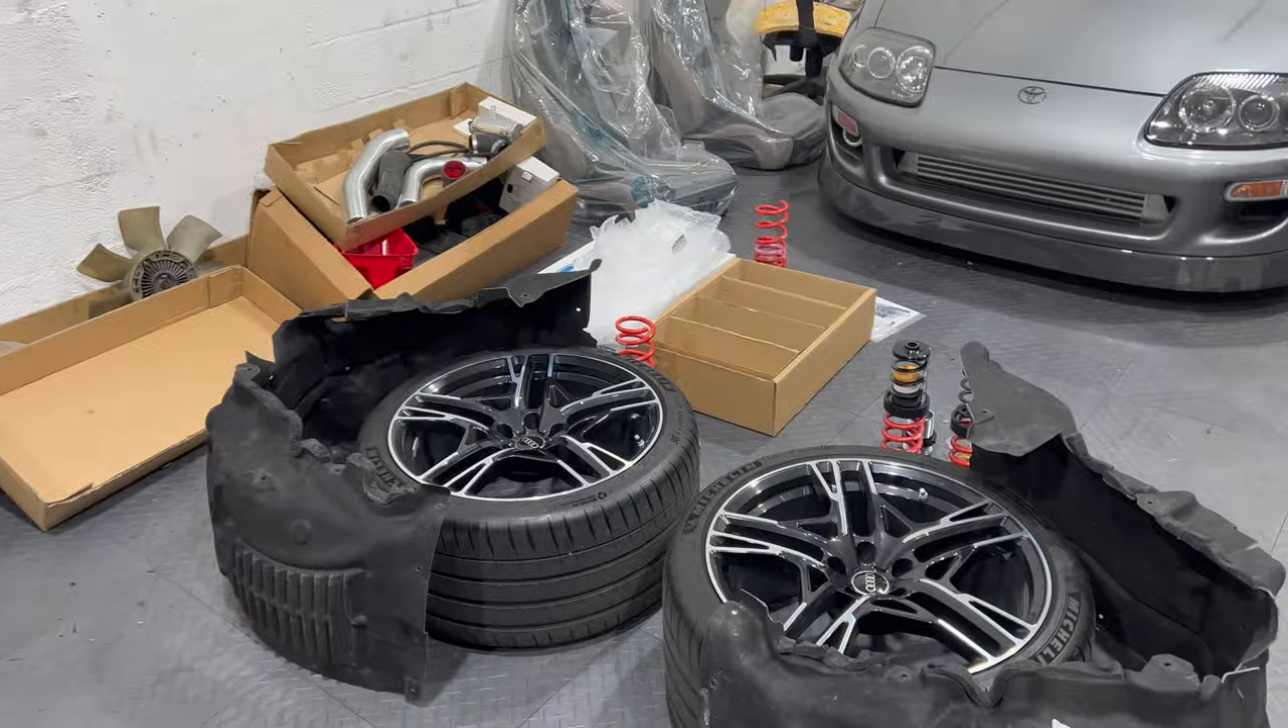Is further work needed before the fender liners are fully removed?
No.